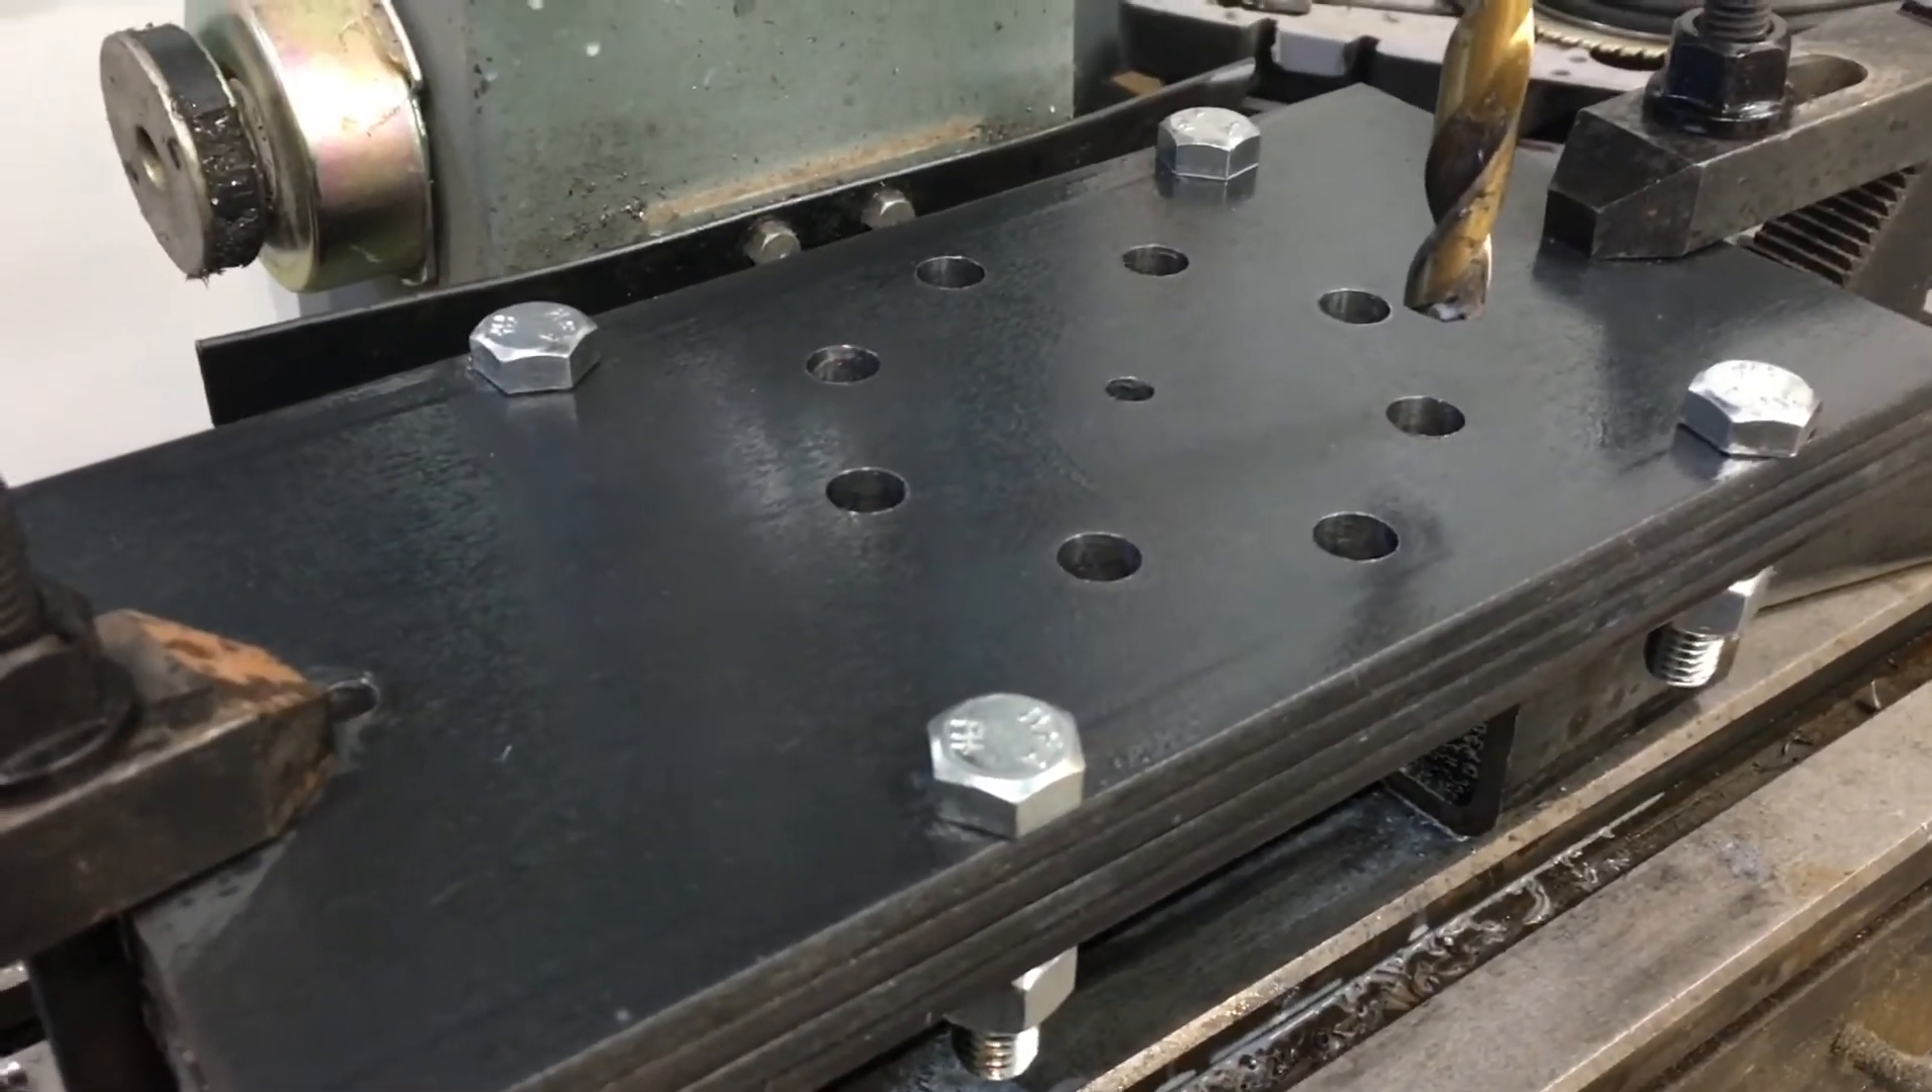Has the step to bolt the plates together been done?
Yes.